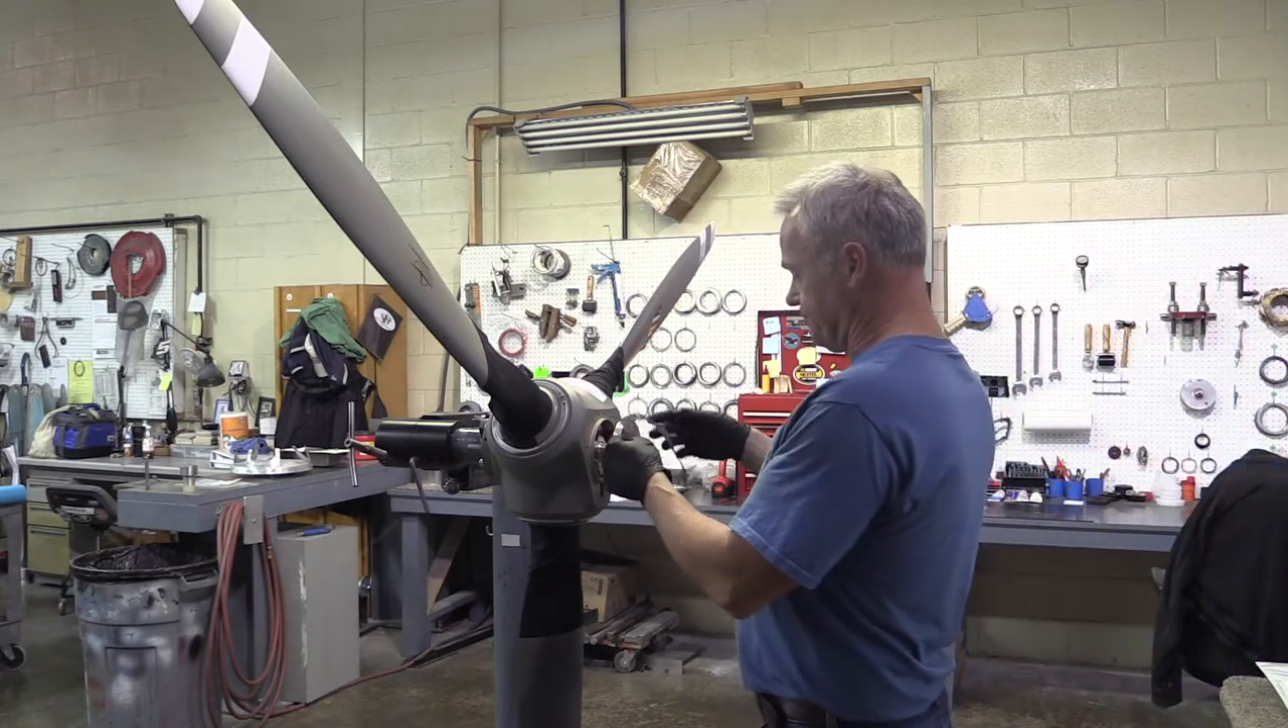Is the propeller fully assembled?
No.